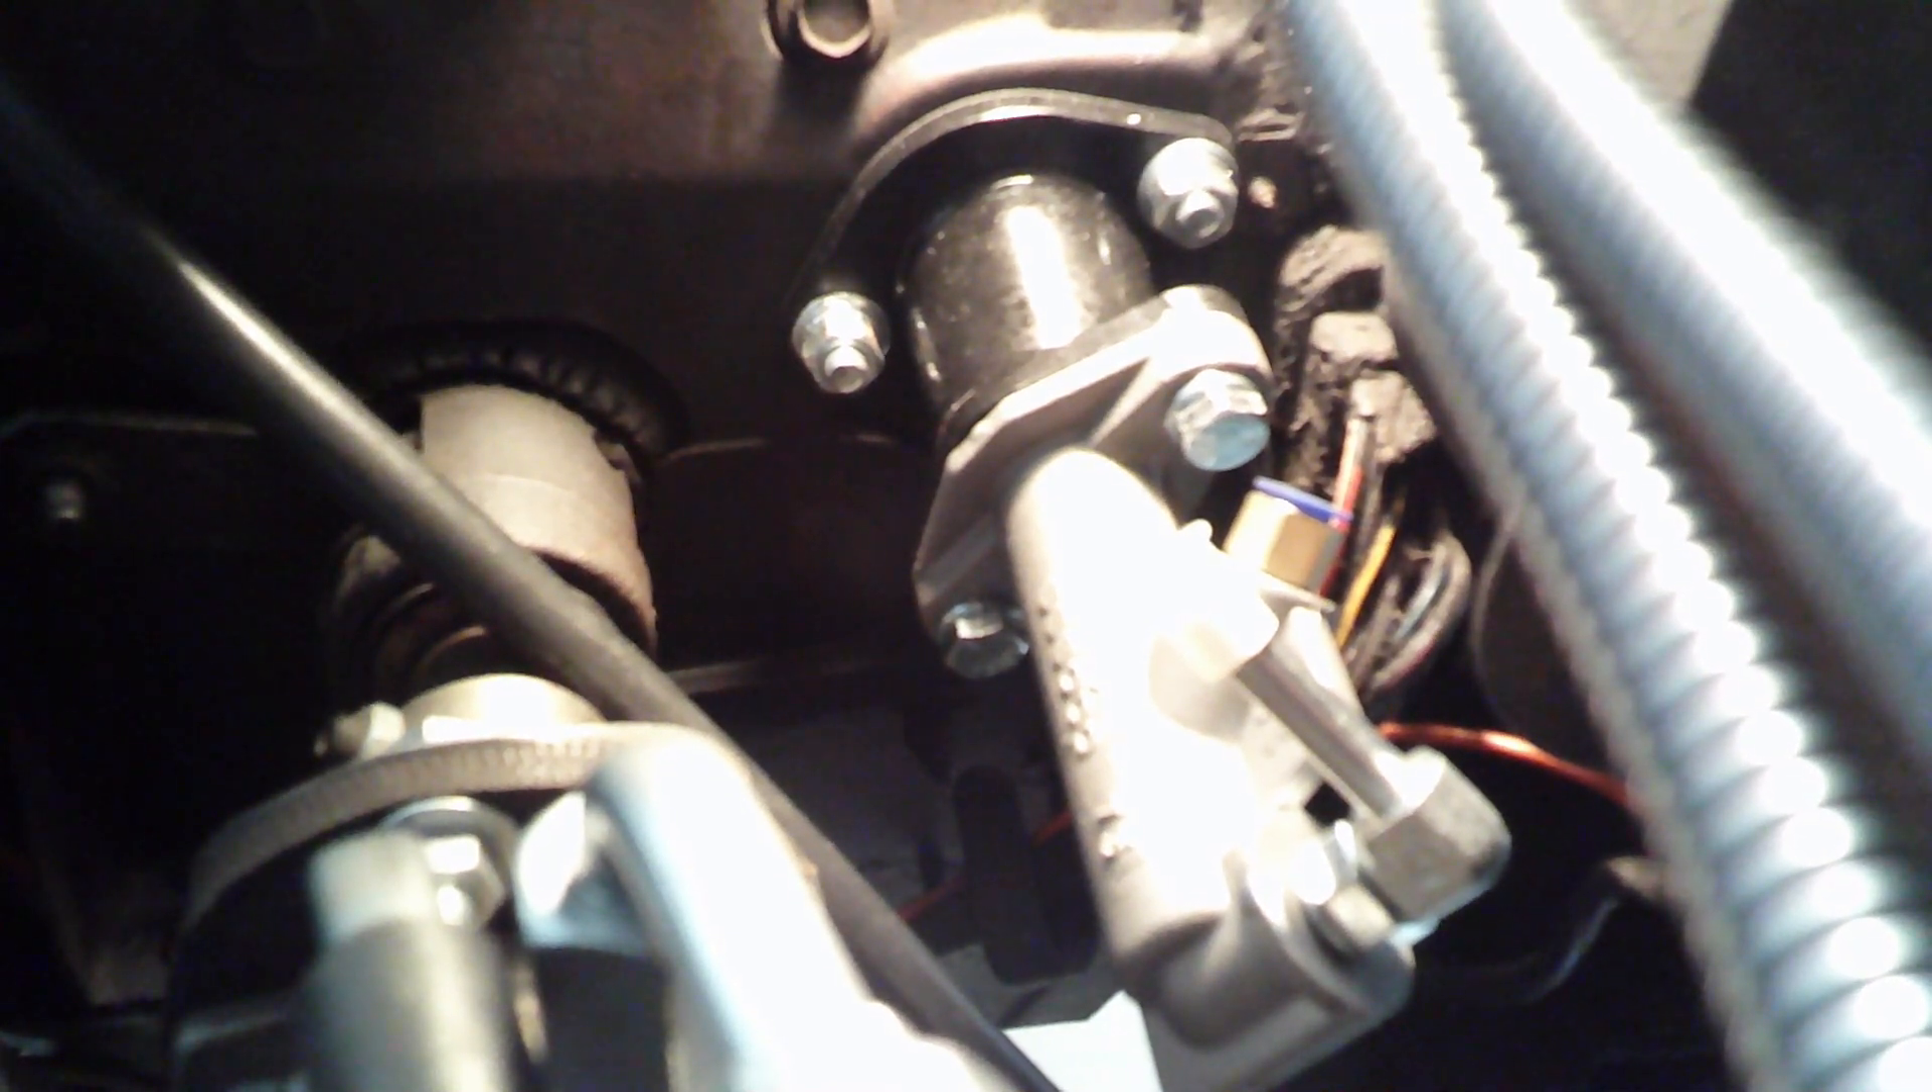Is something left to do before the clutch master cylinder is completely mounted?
No.